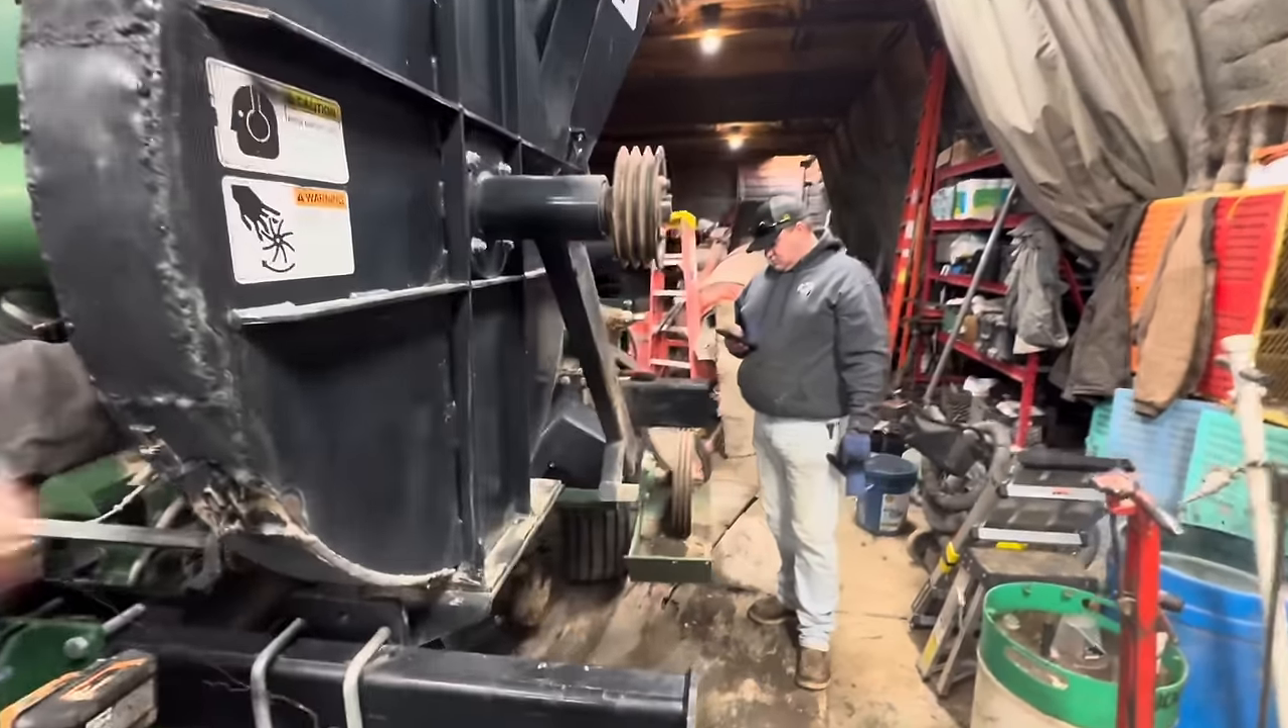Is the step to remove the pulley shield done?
Yes.